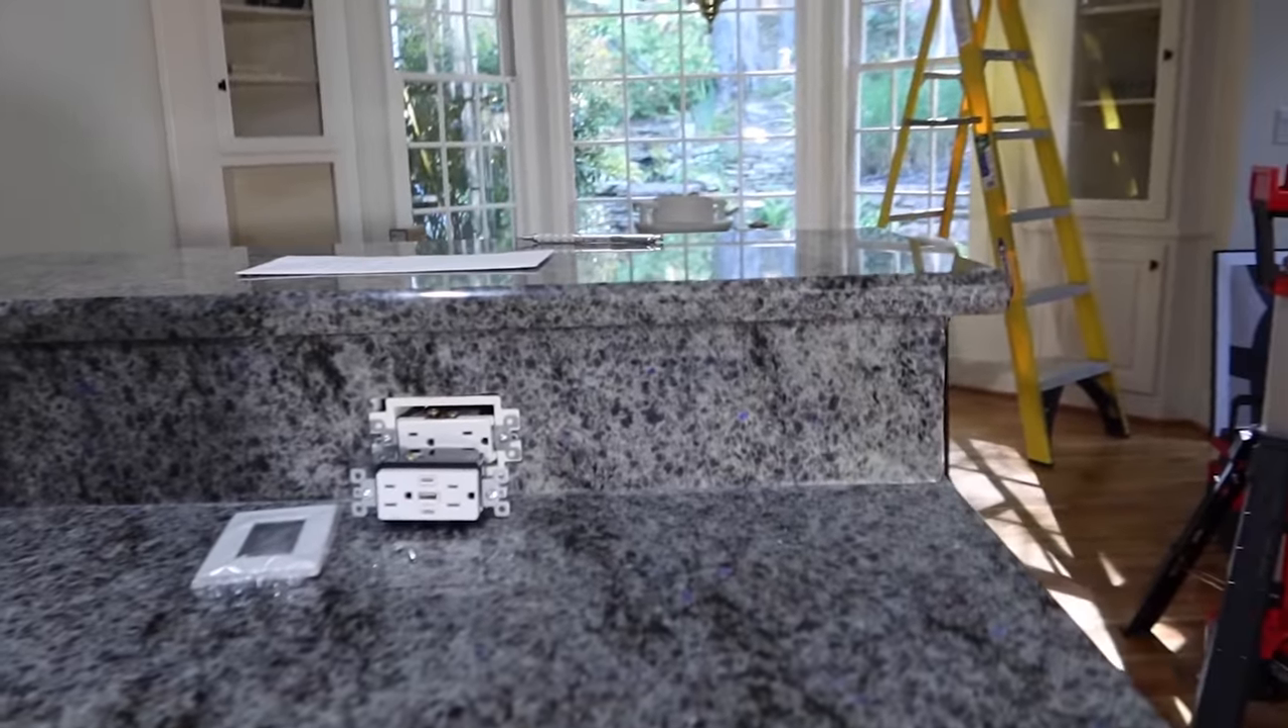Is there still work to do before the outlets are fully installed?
Yes.